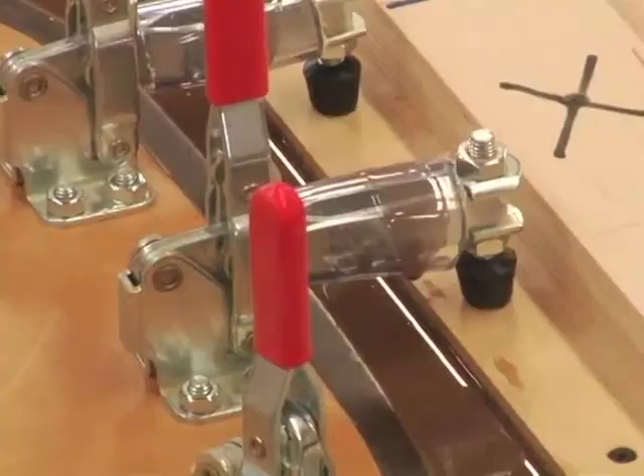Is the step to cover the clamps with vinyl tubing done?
Yes.